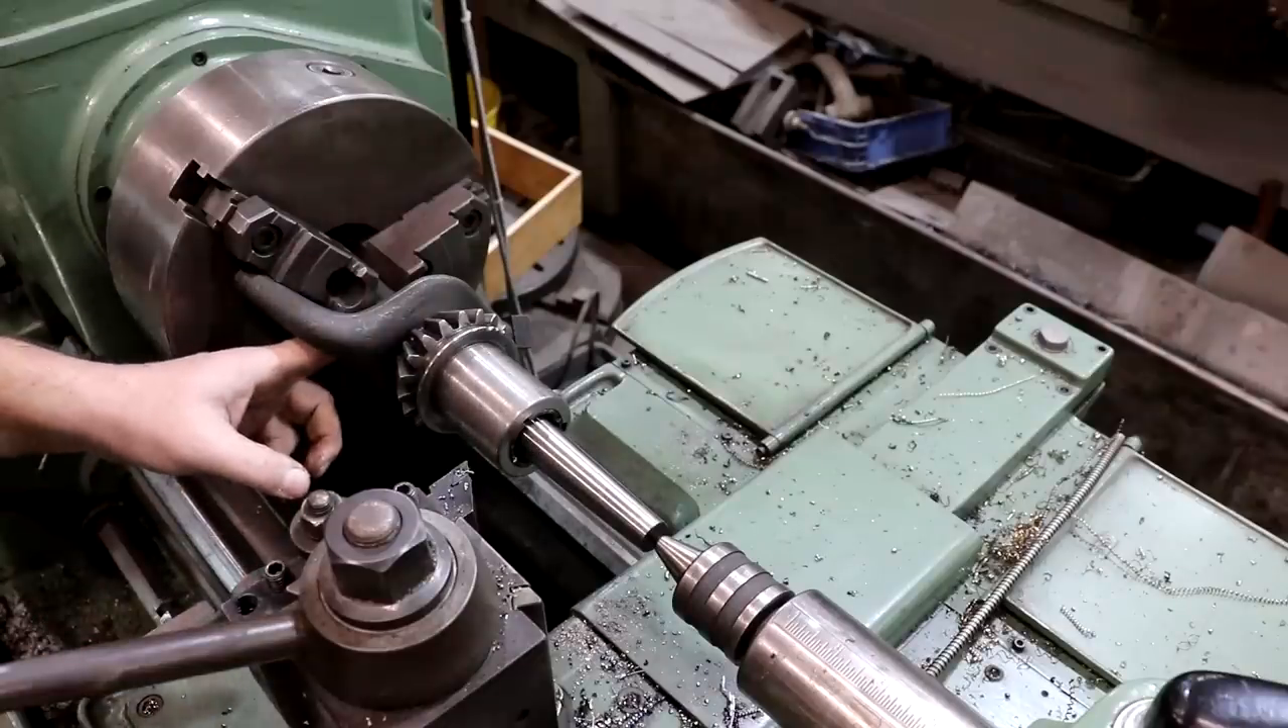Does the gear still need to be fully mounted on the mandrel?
No.